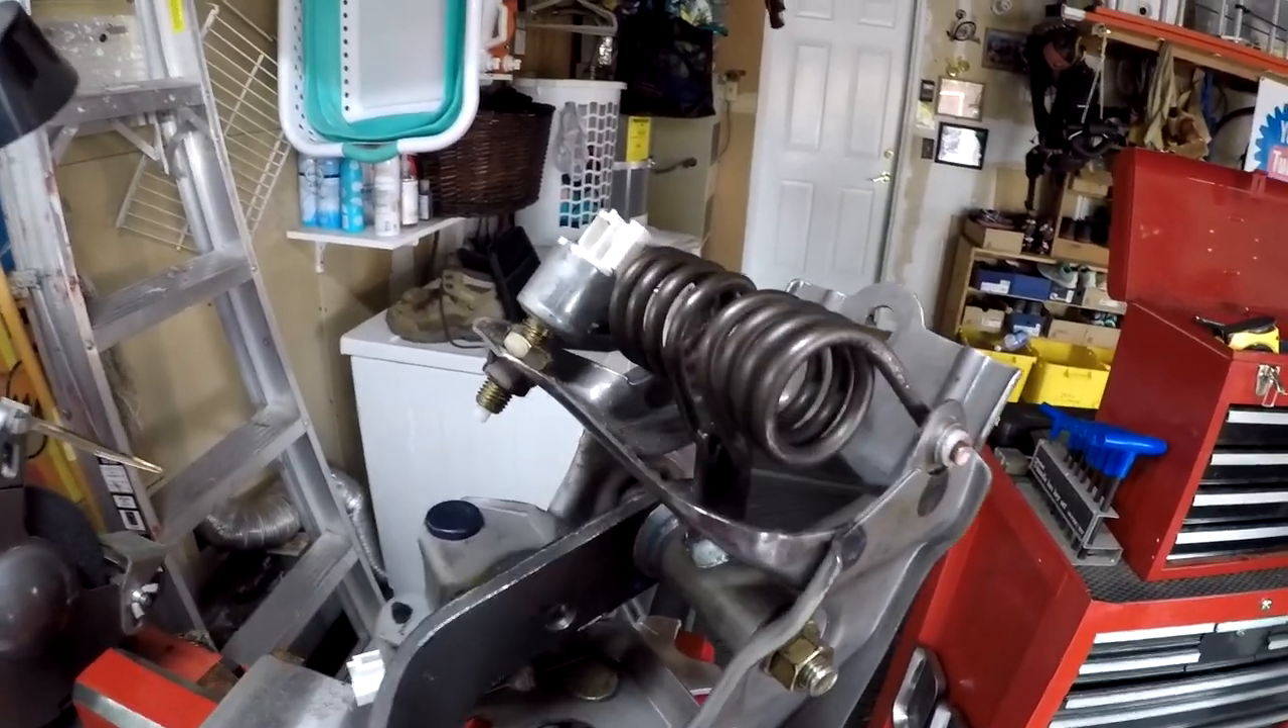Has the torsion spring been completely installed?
Yes.